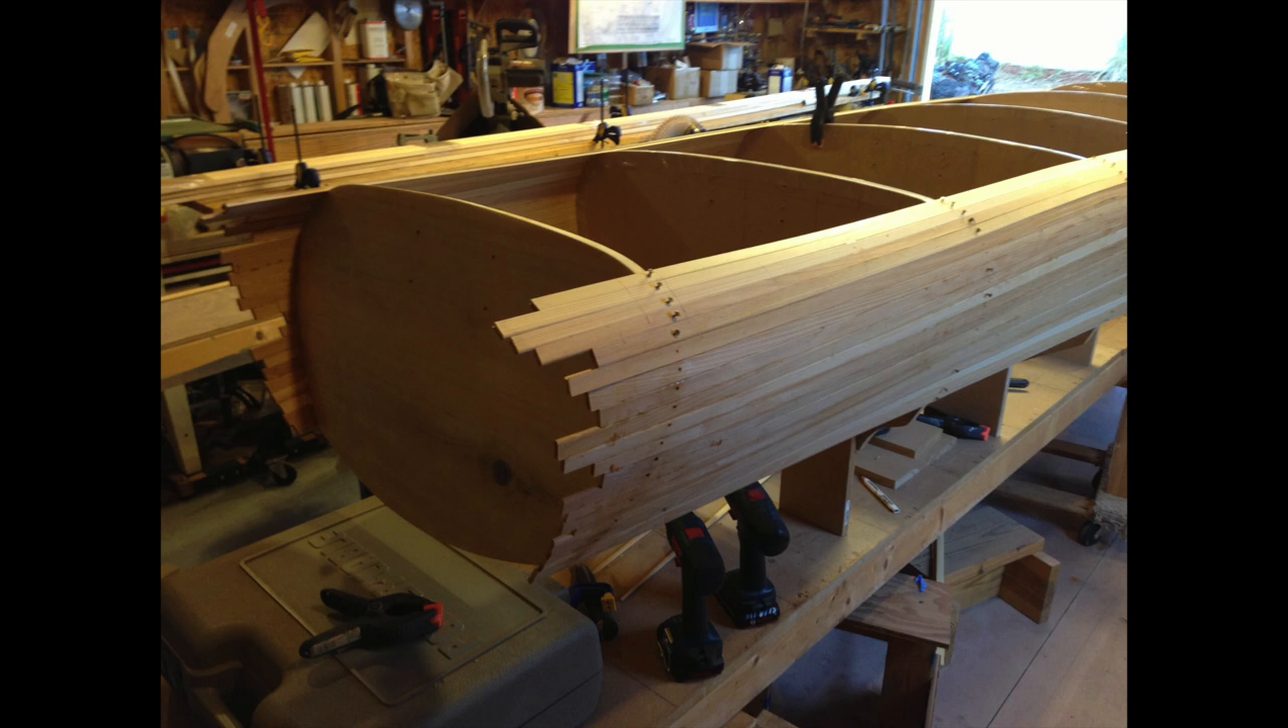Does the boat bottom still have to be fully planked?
Yes.